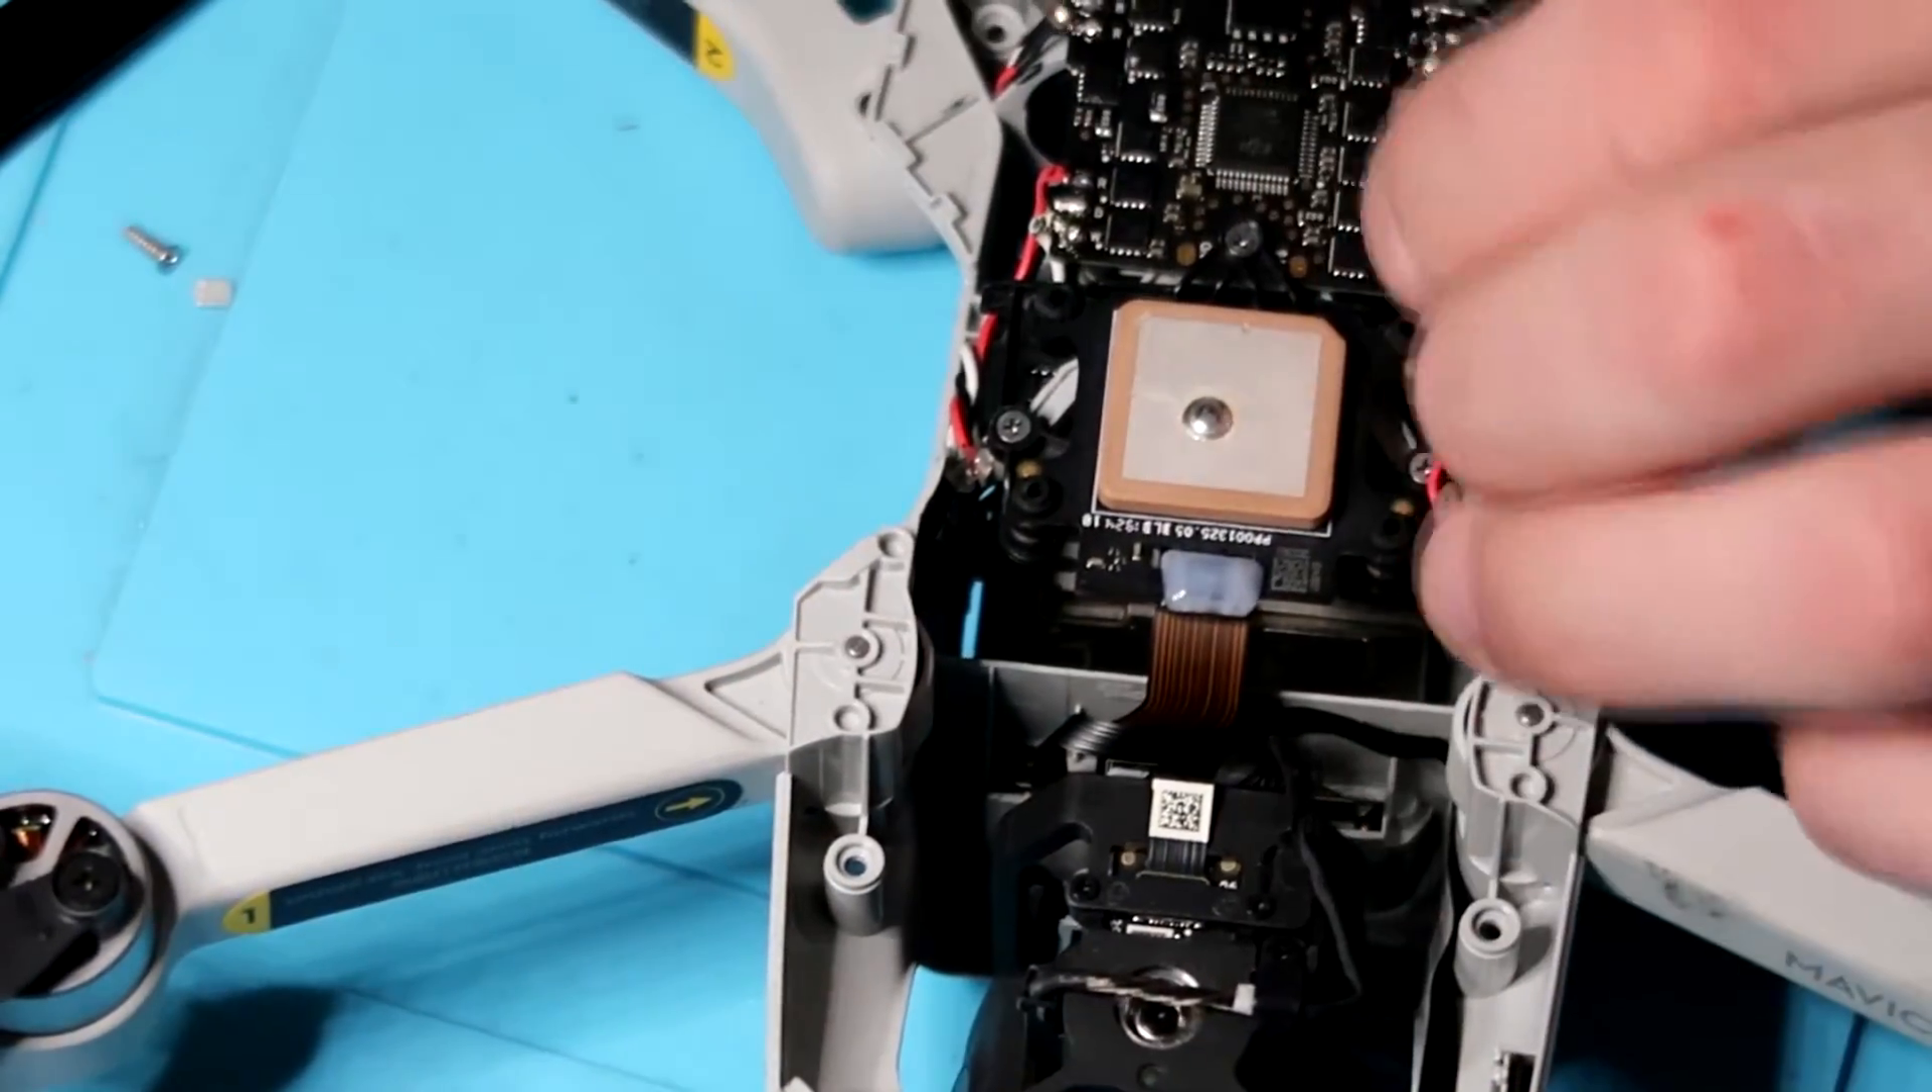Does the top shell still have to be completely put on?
Yes.